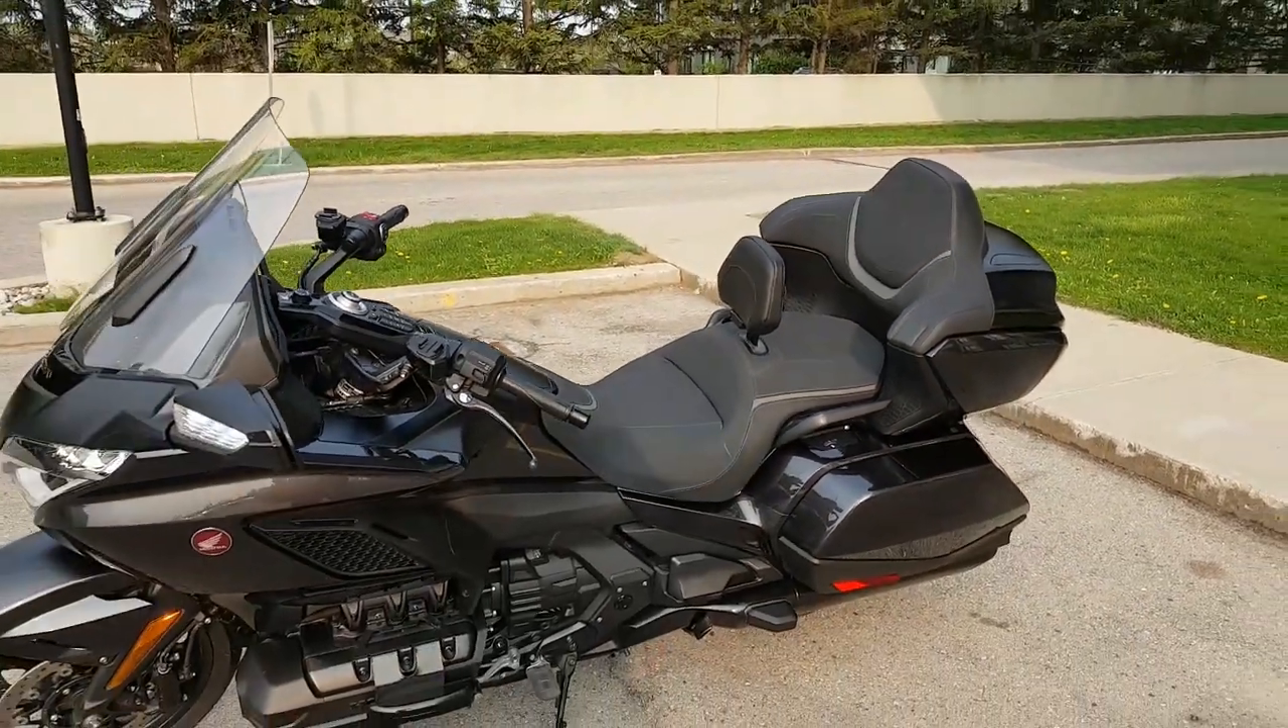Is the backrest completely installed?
Yes.